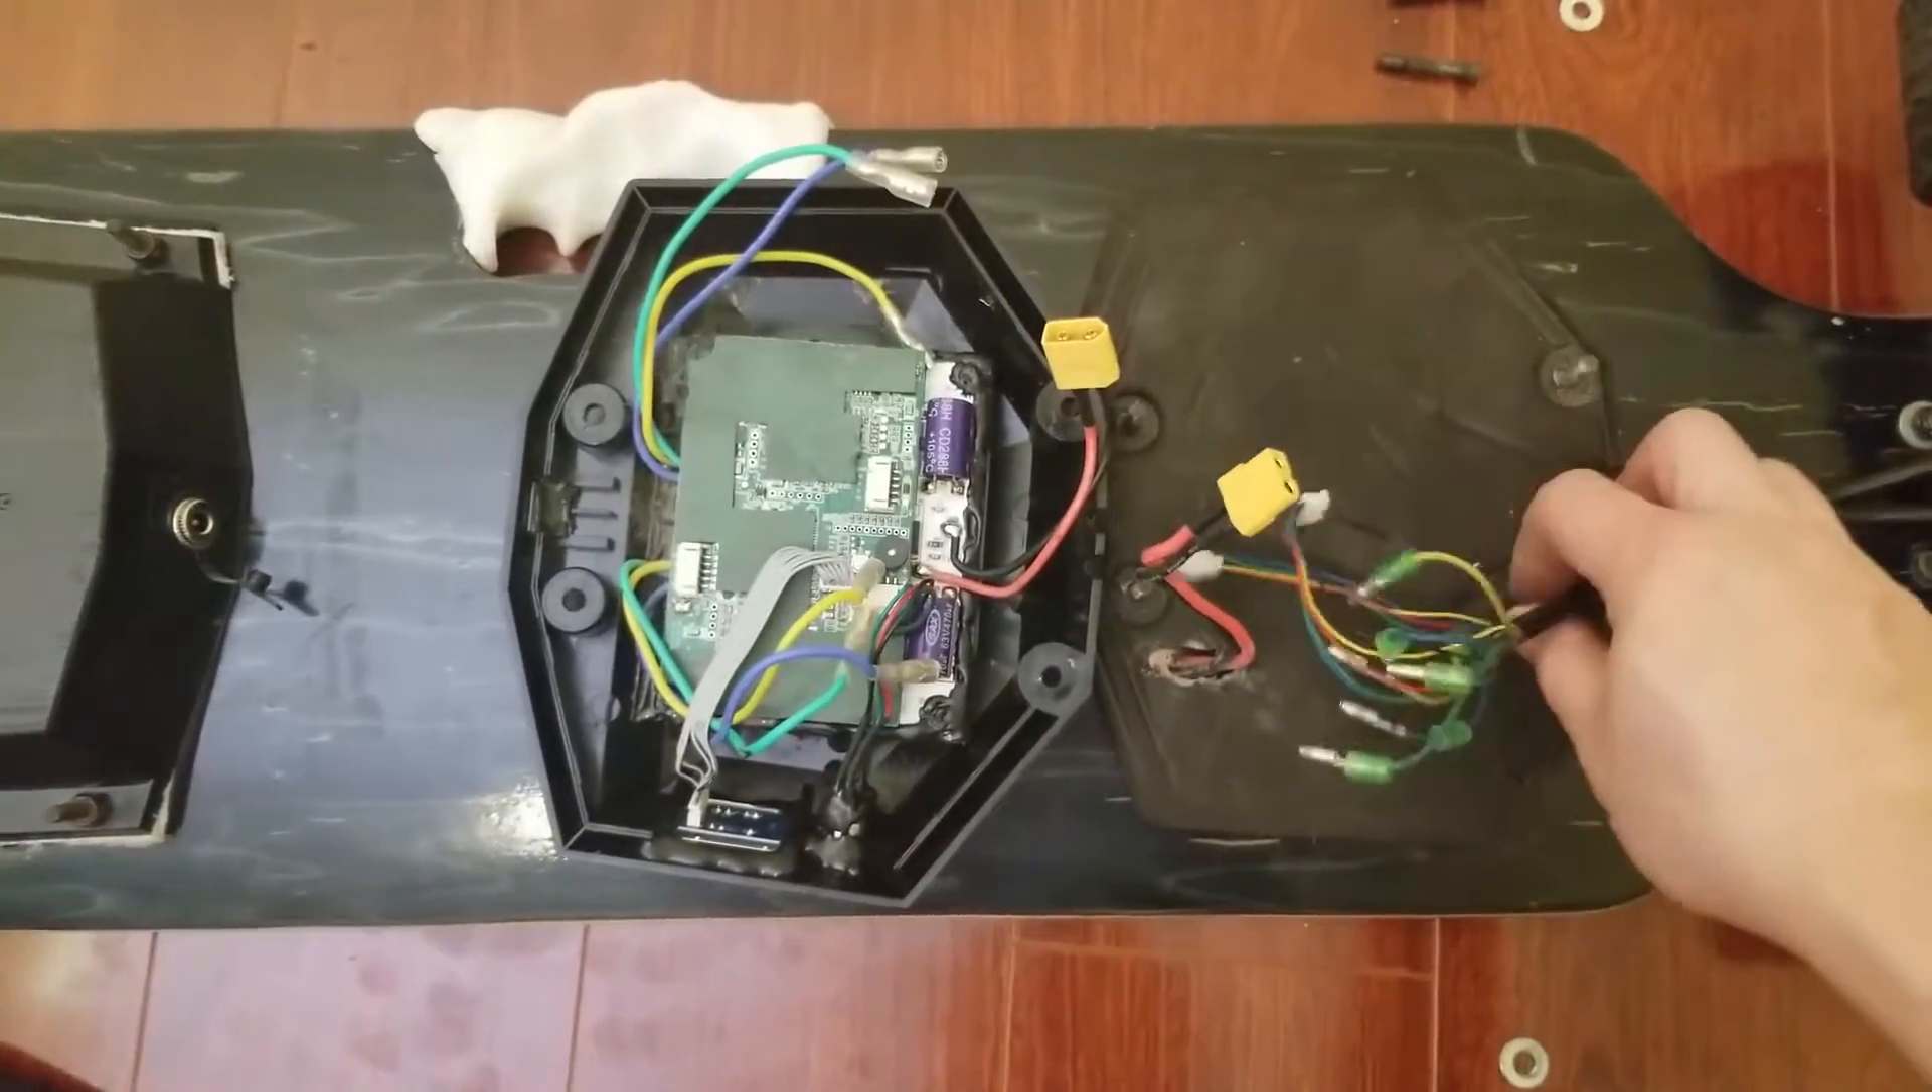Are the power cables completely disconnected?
Yes.